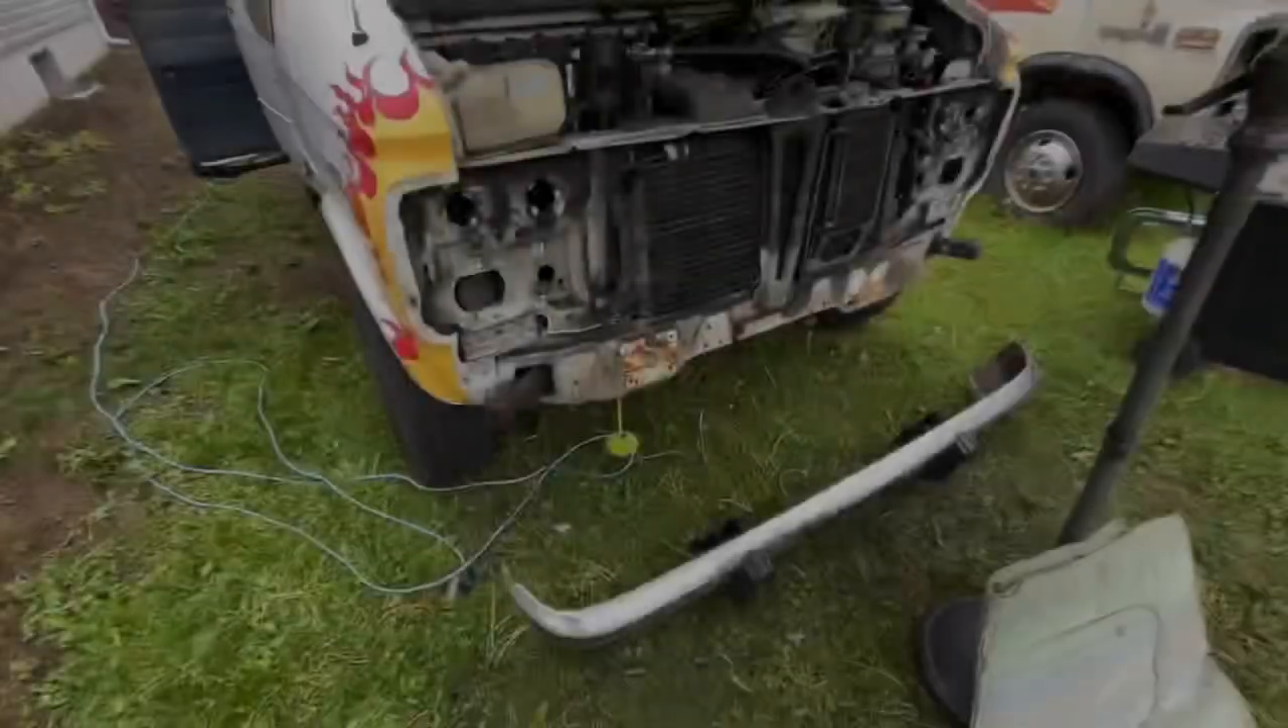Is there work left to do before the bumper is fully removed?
No.